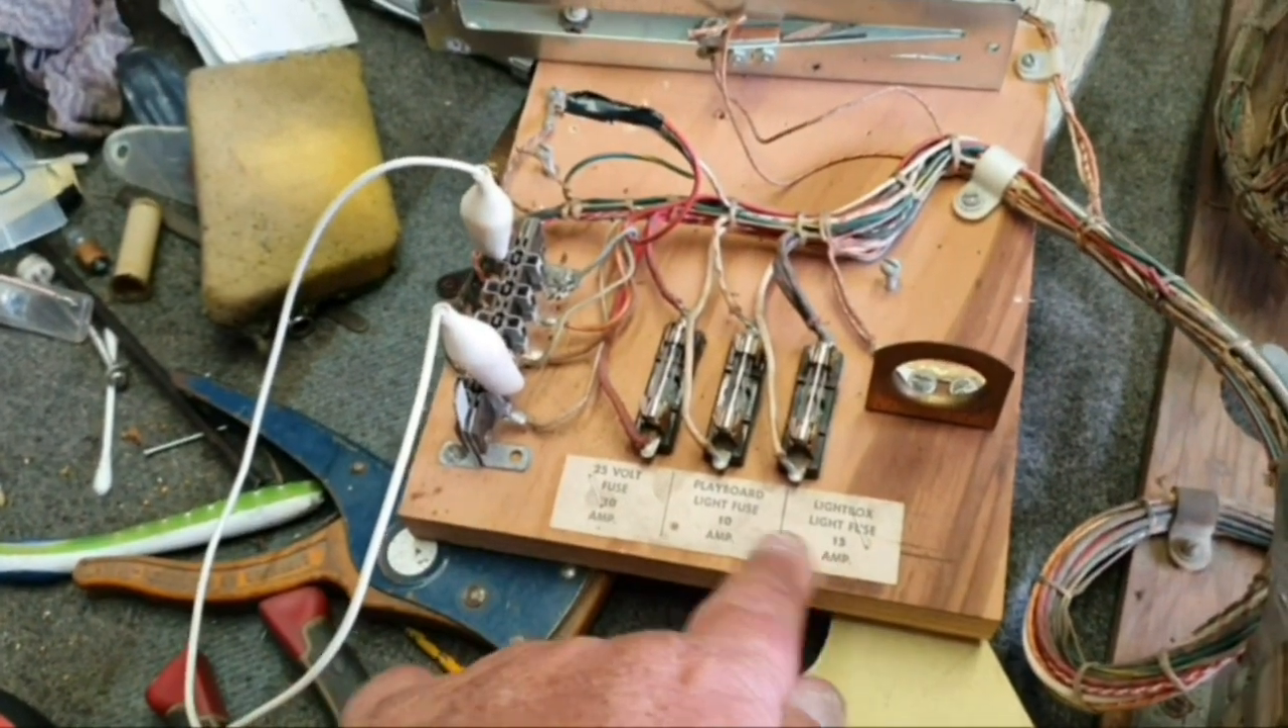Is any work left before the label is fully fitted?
No.